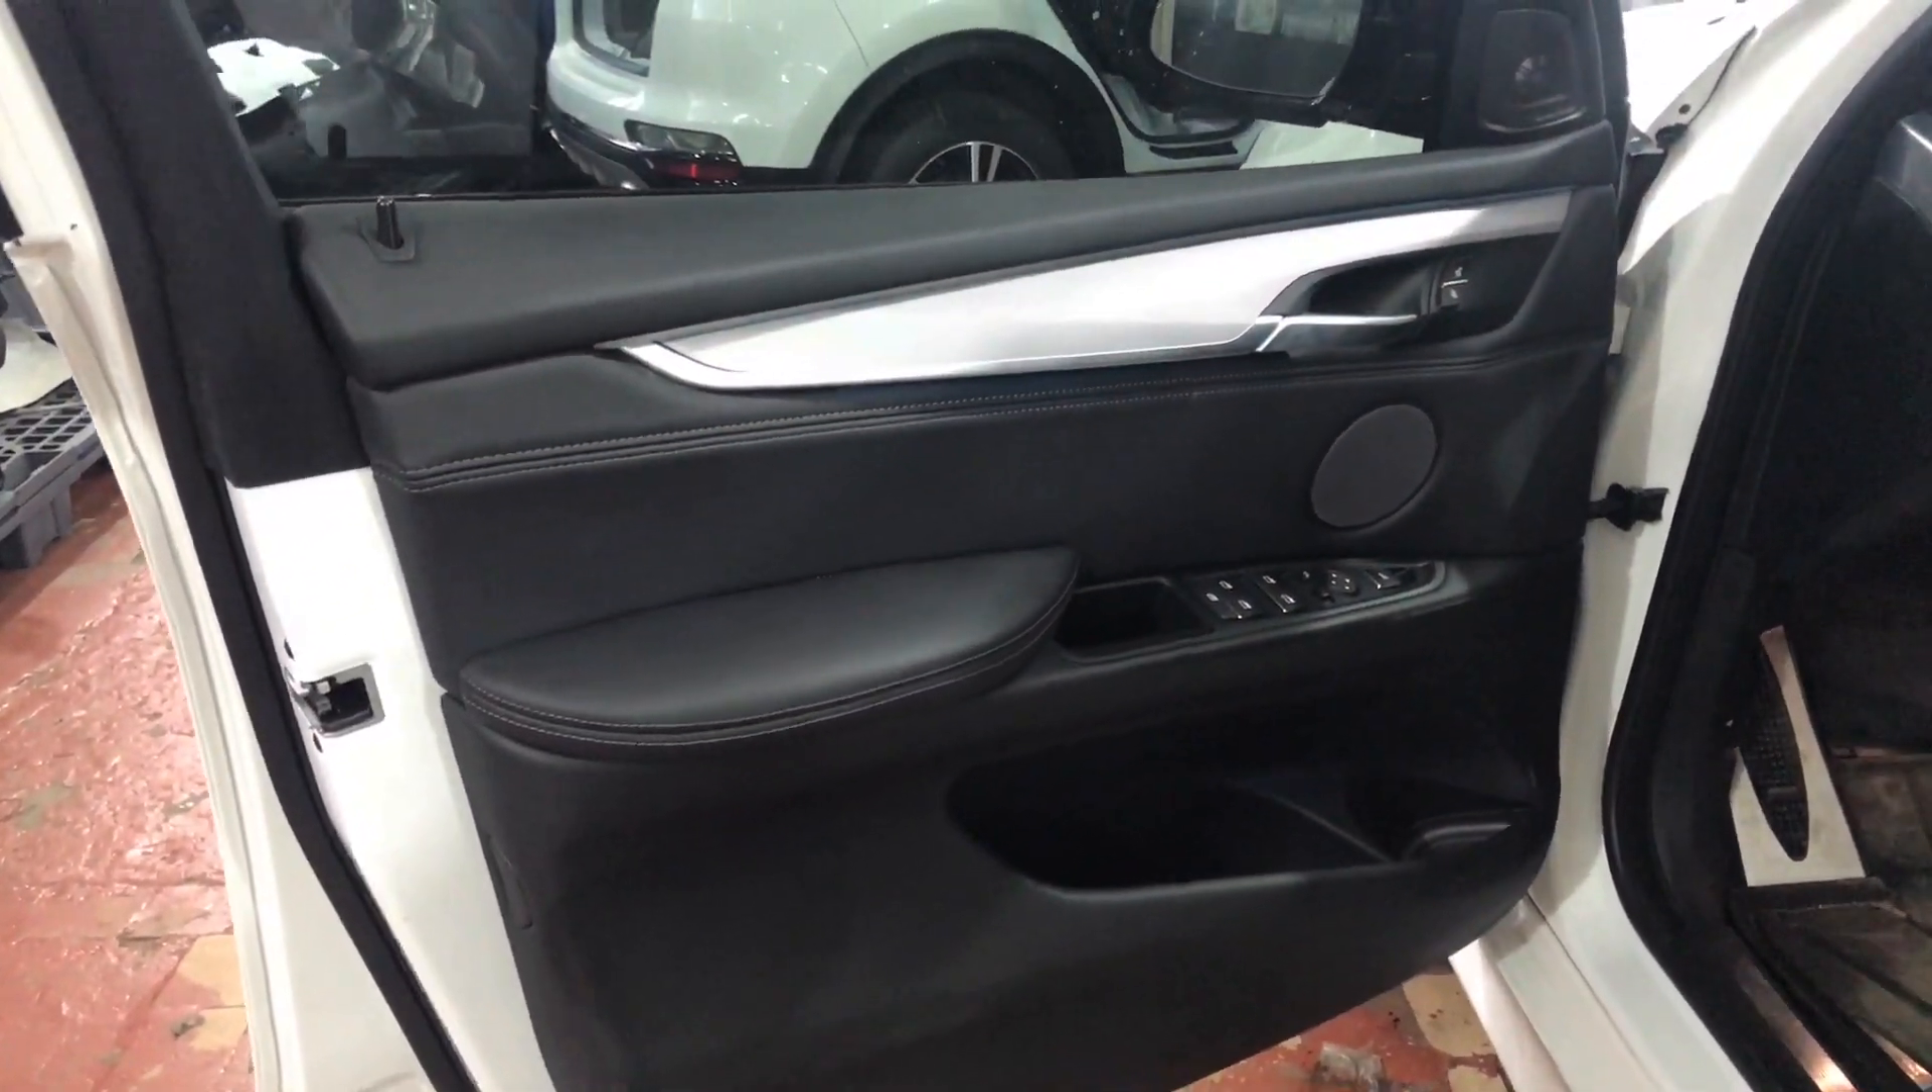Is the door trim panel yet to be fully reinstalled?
No.